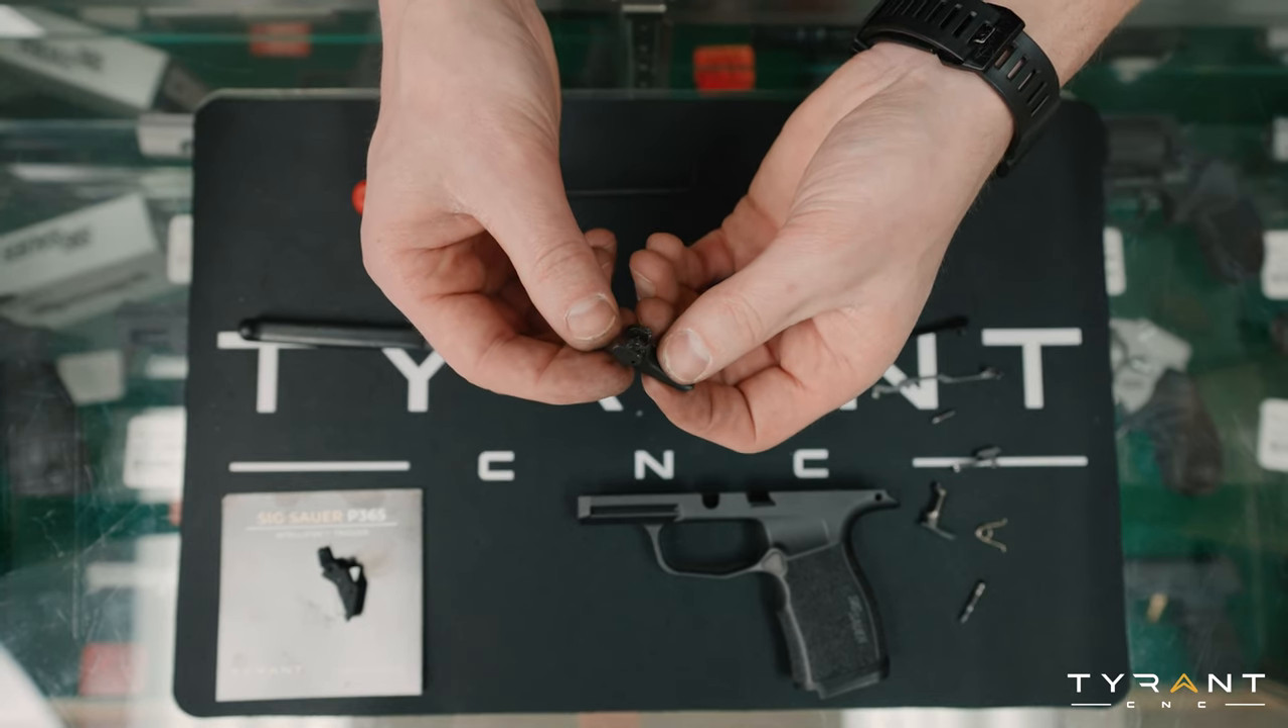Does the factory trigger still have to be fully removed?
No.